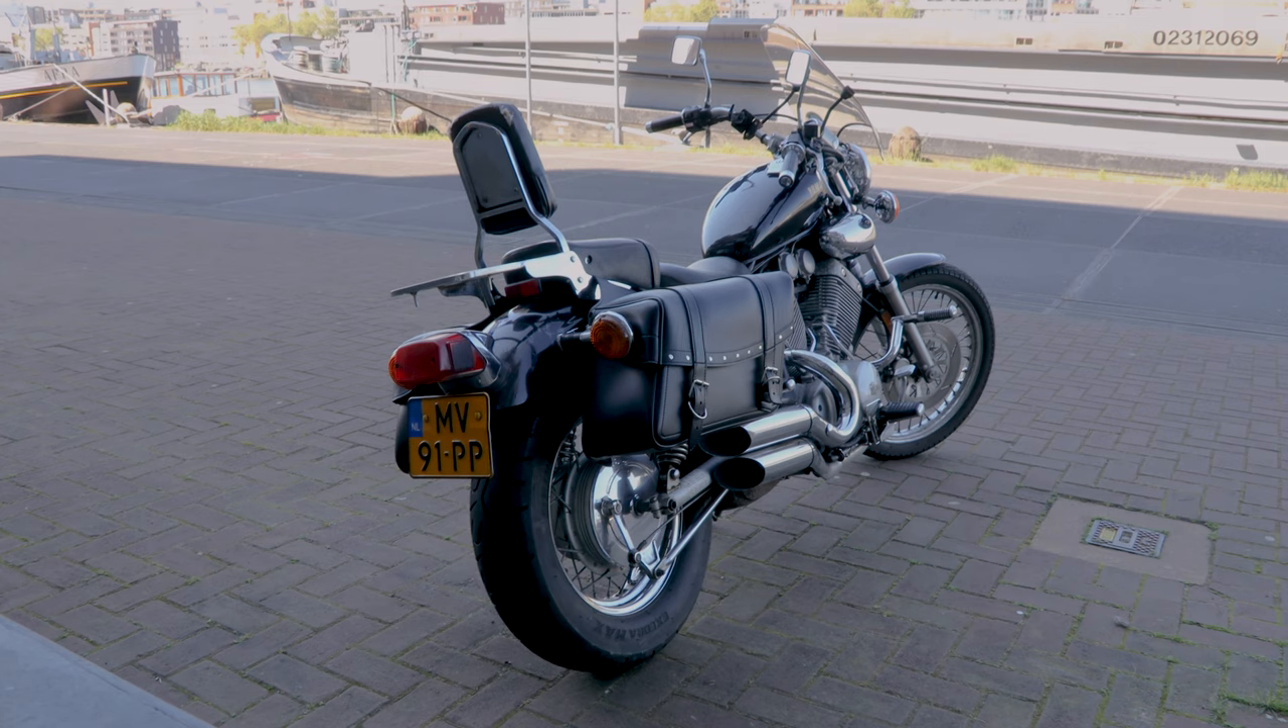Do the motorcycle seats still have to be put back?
No.